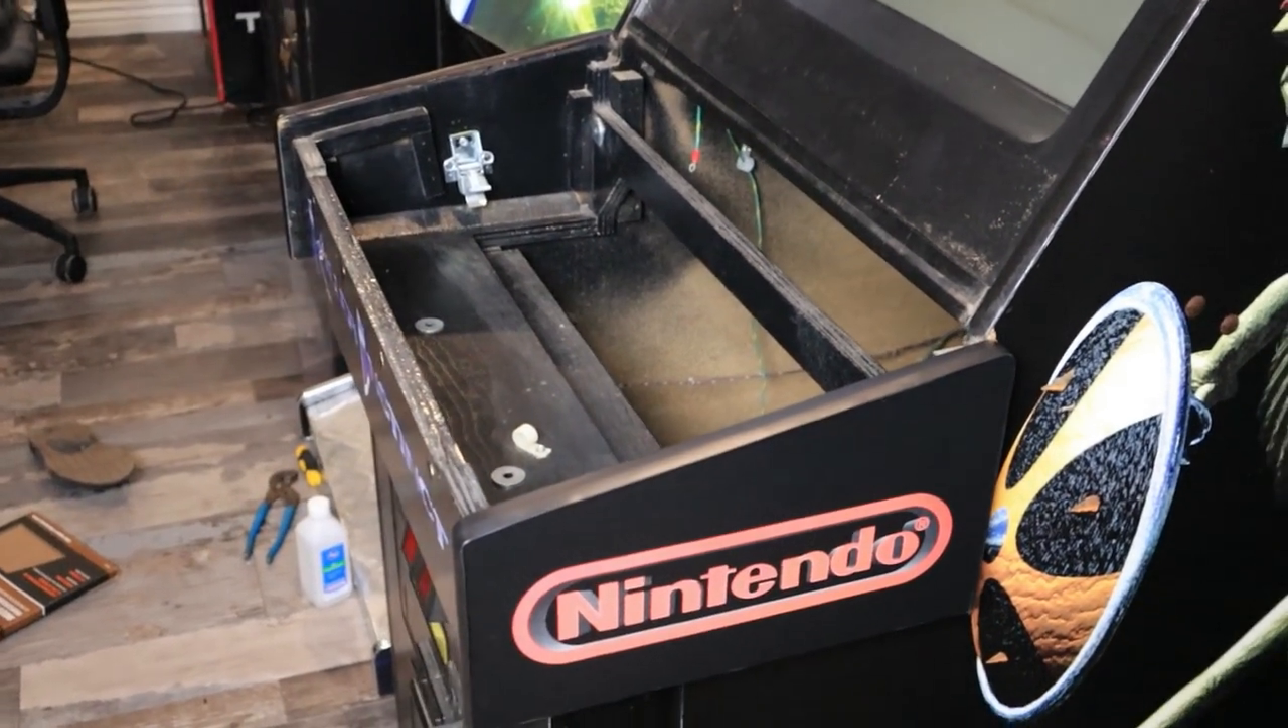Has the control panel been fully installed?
No.